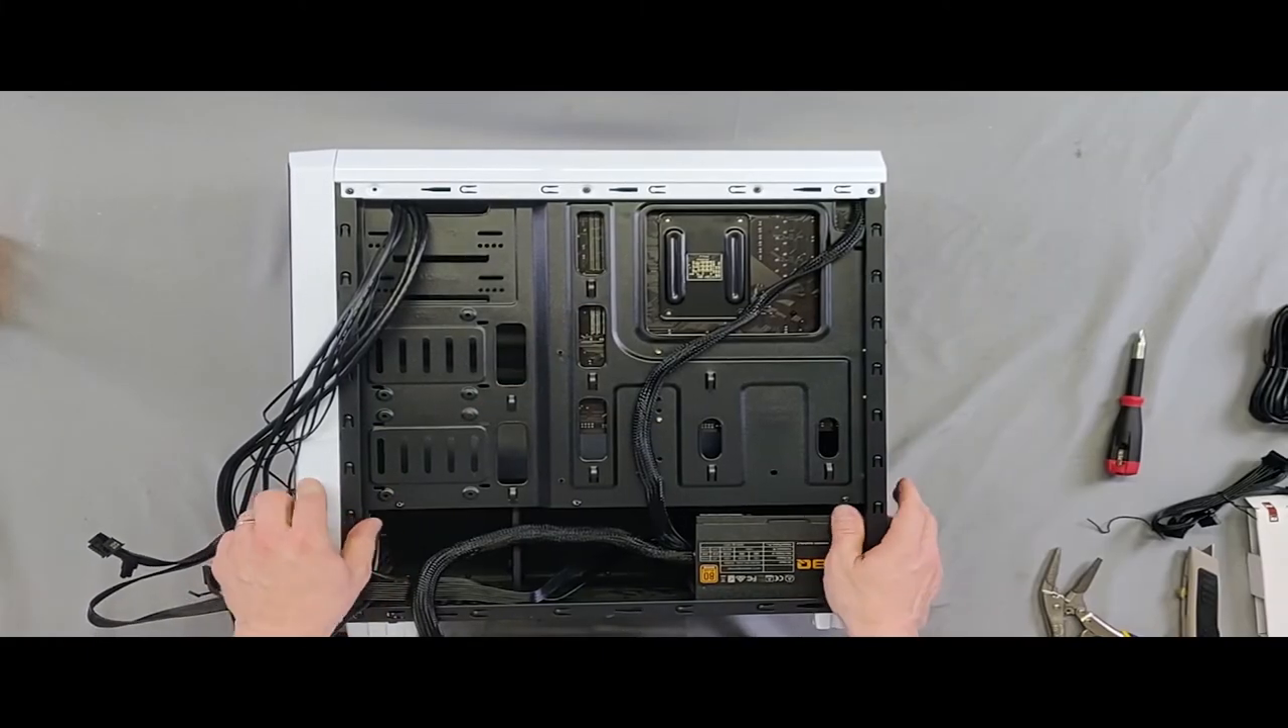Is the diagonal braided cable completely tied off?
No.